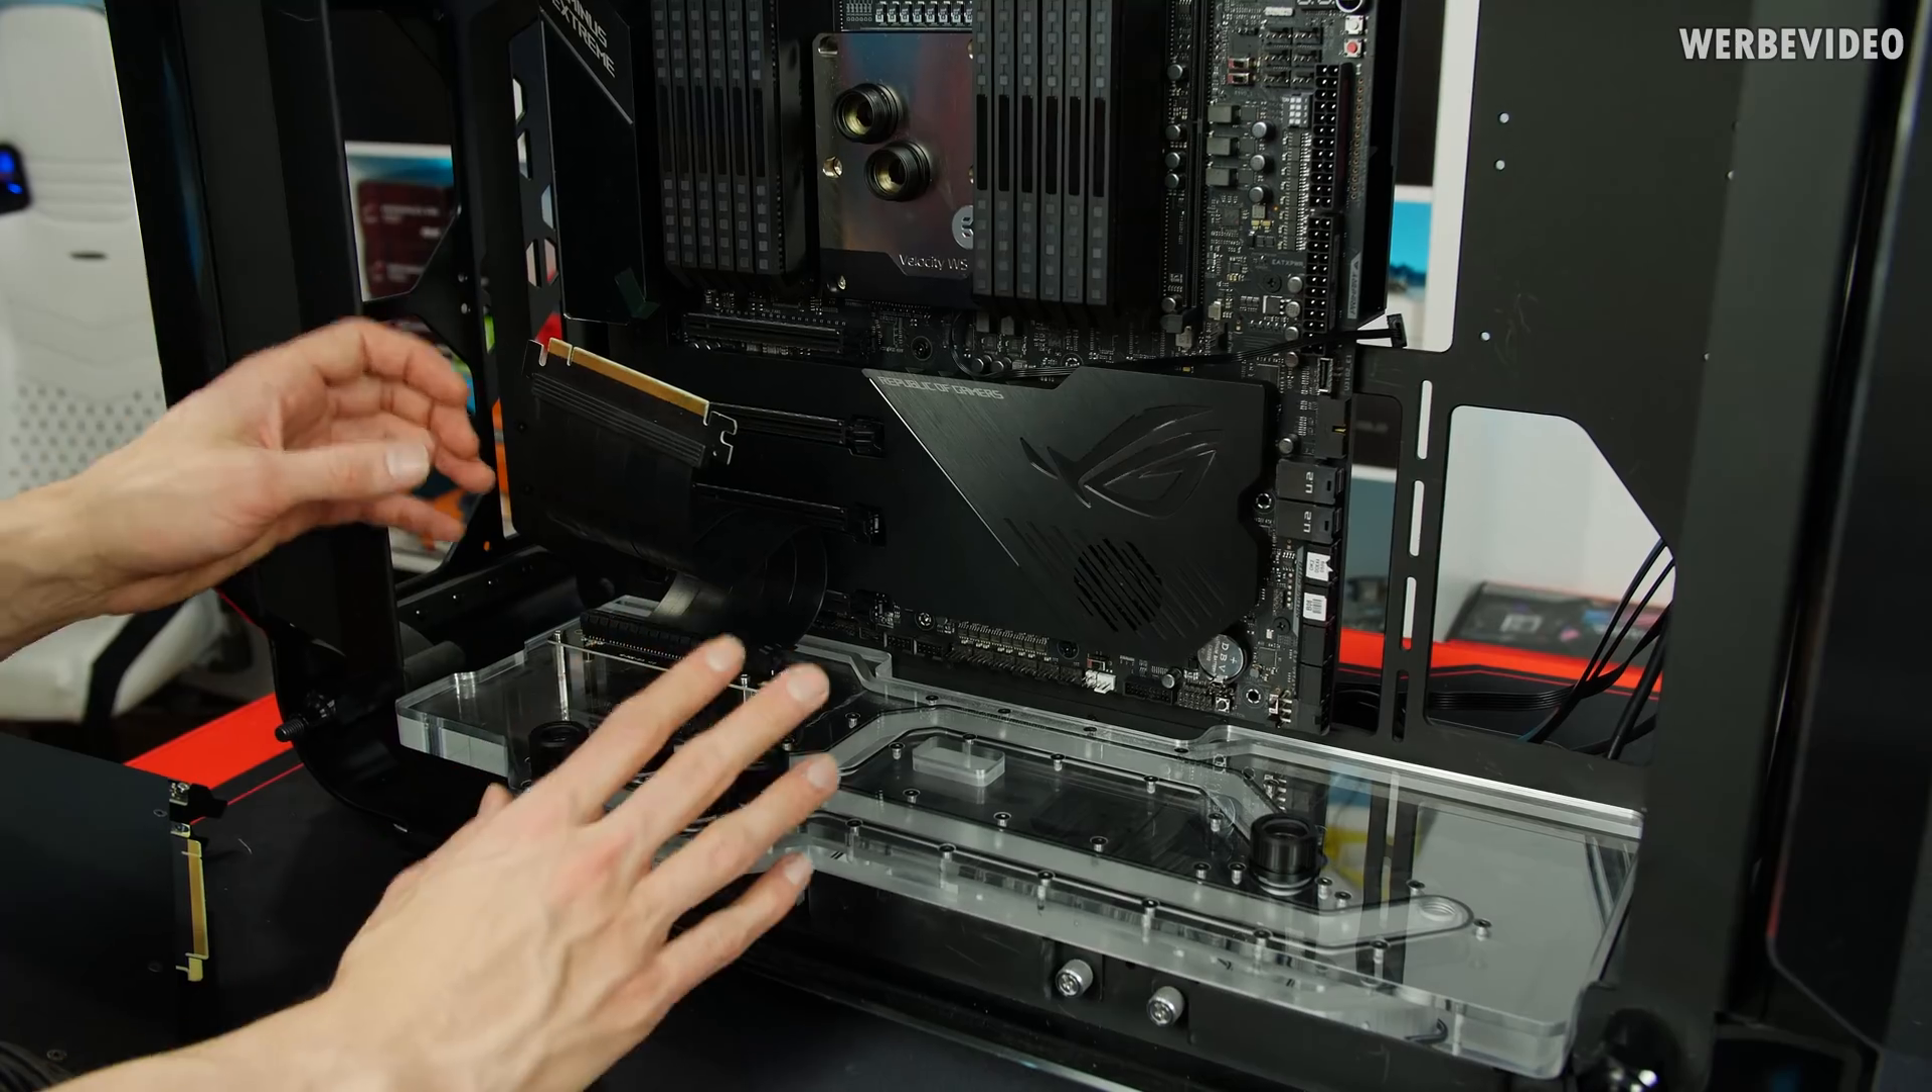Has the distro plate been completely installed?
Yes.